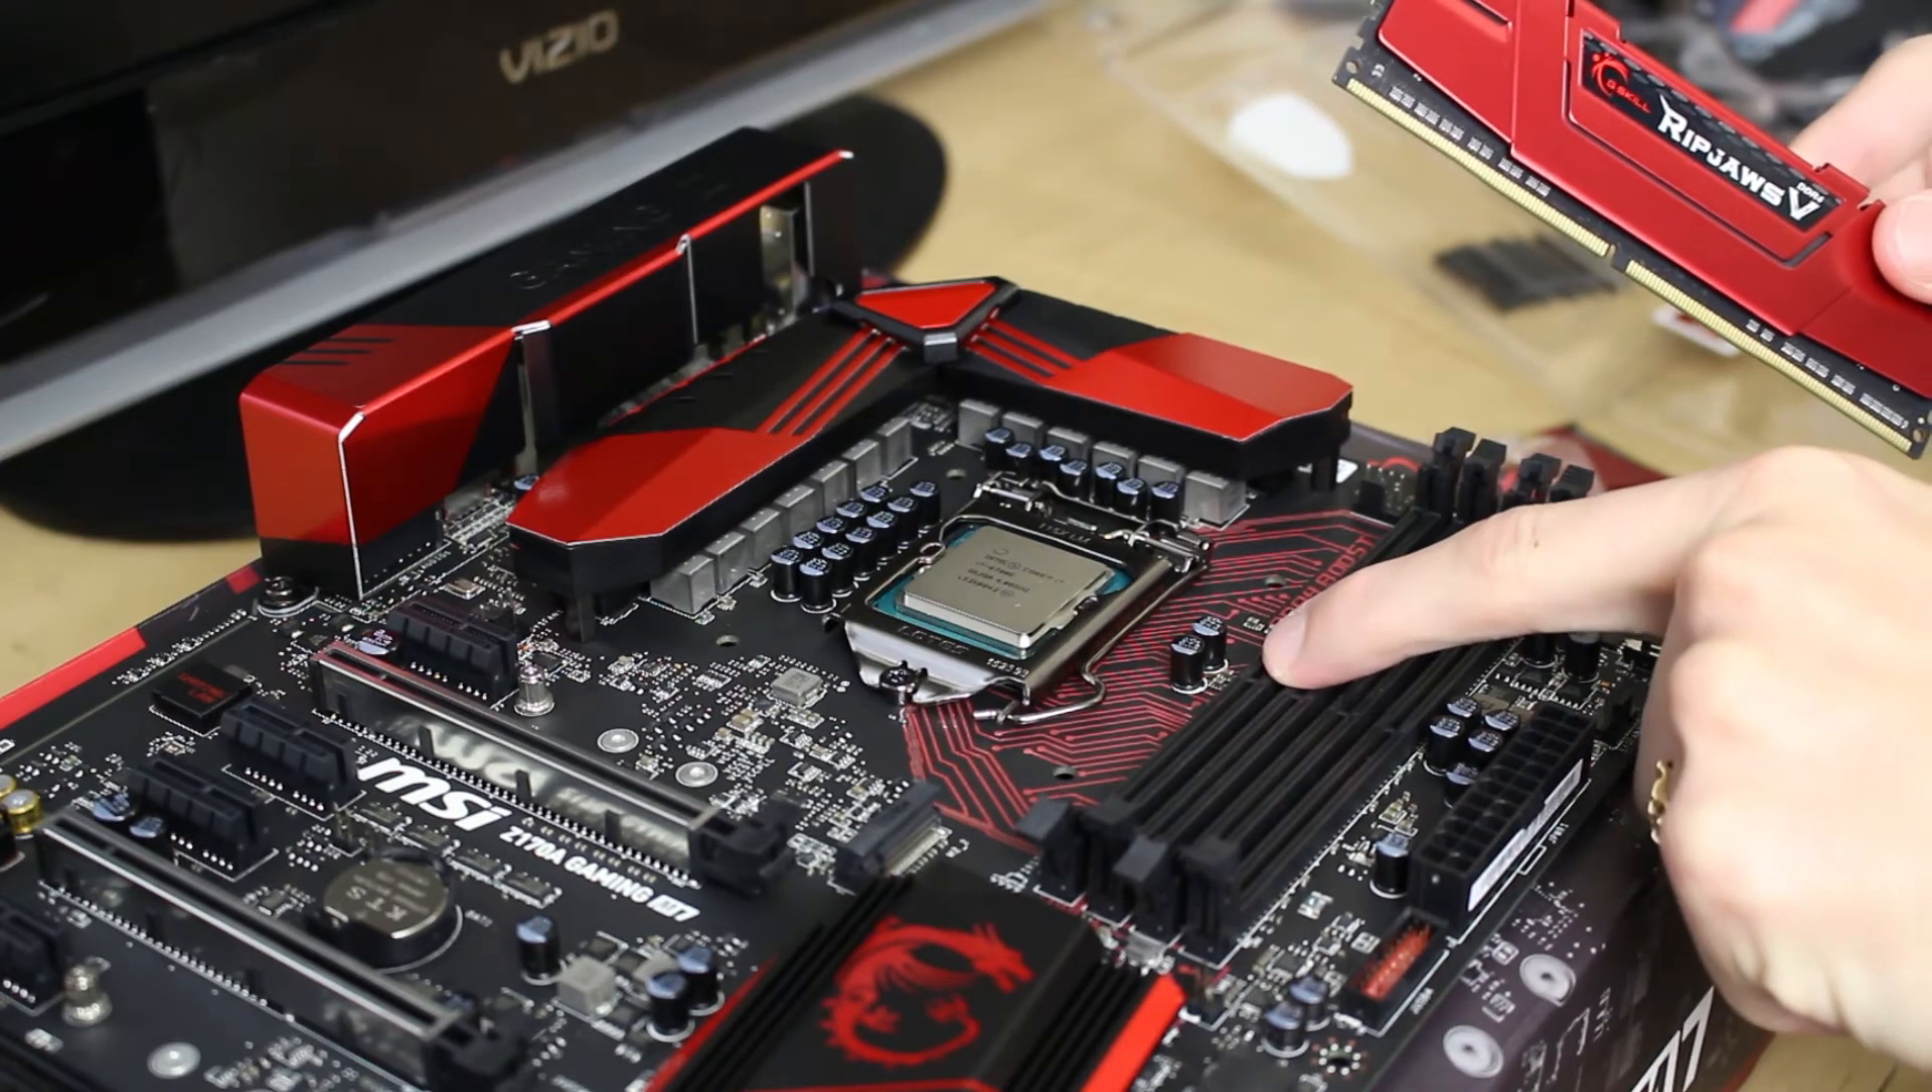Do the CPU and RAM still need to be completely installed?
Yes.